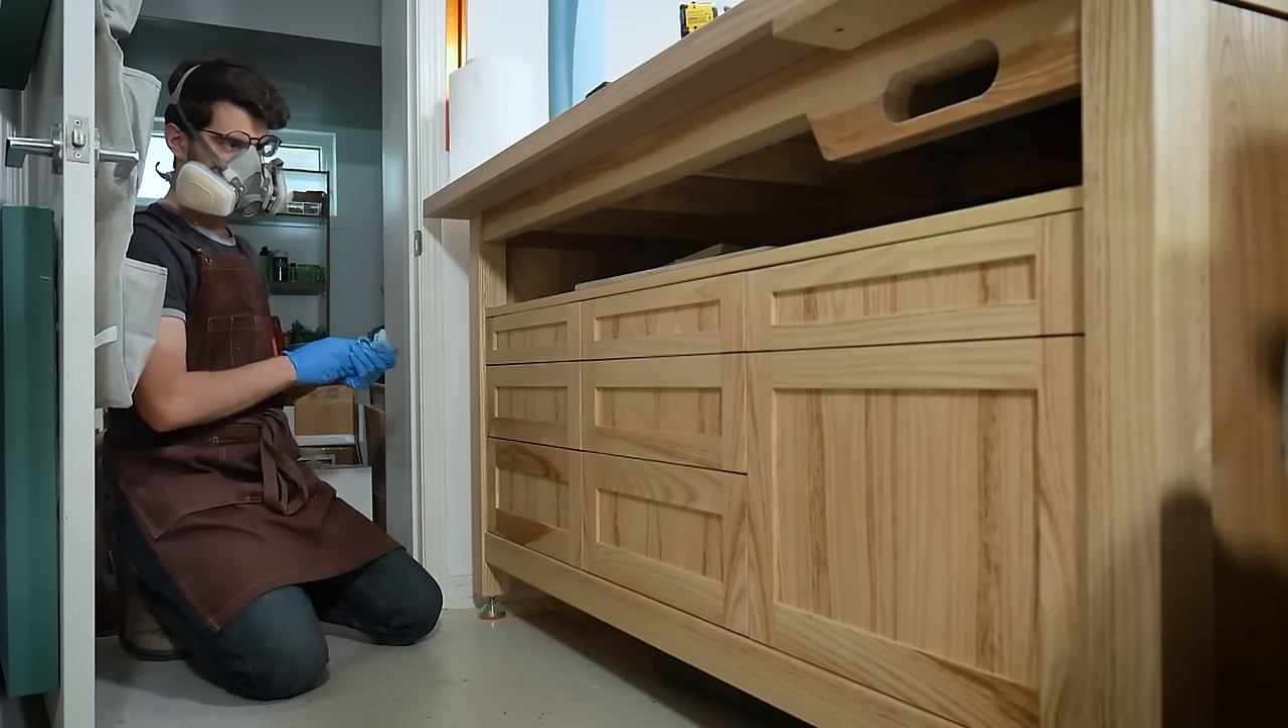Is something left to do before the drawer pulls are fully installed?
Yes.